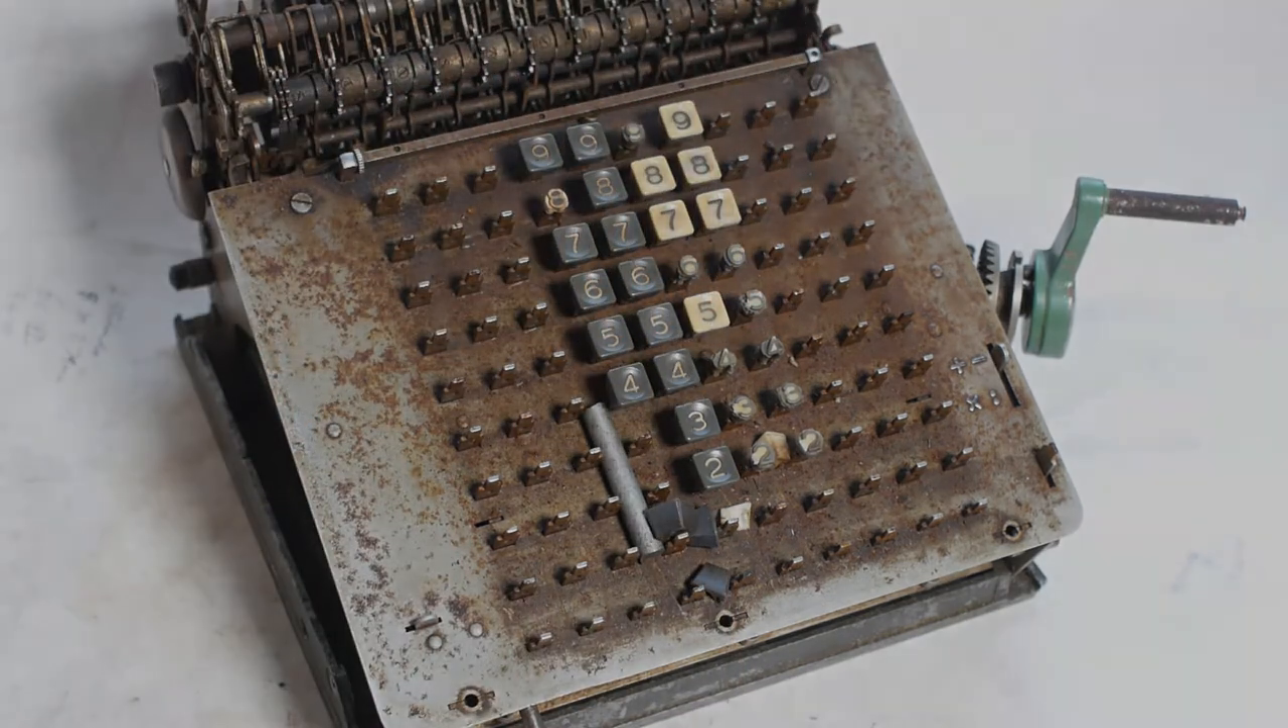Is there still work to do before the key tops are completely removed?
Yes.